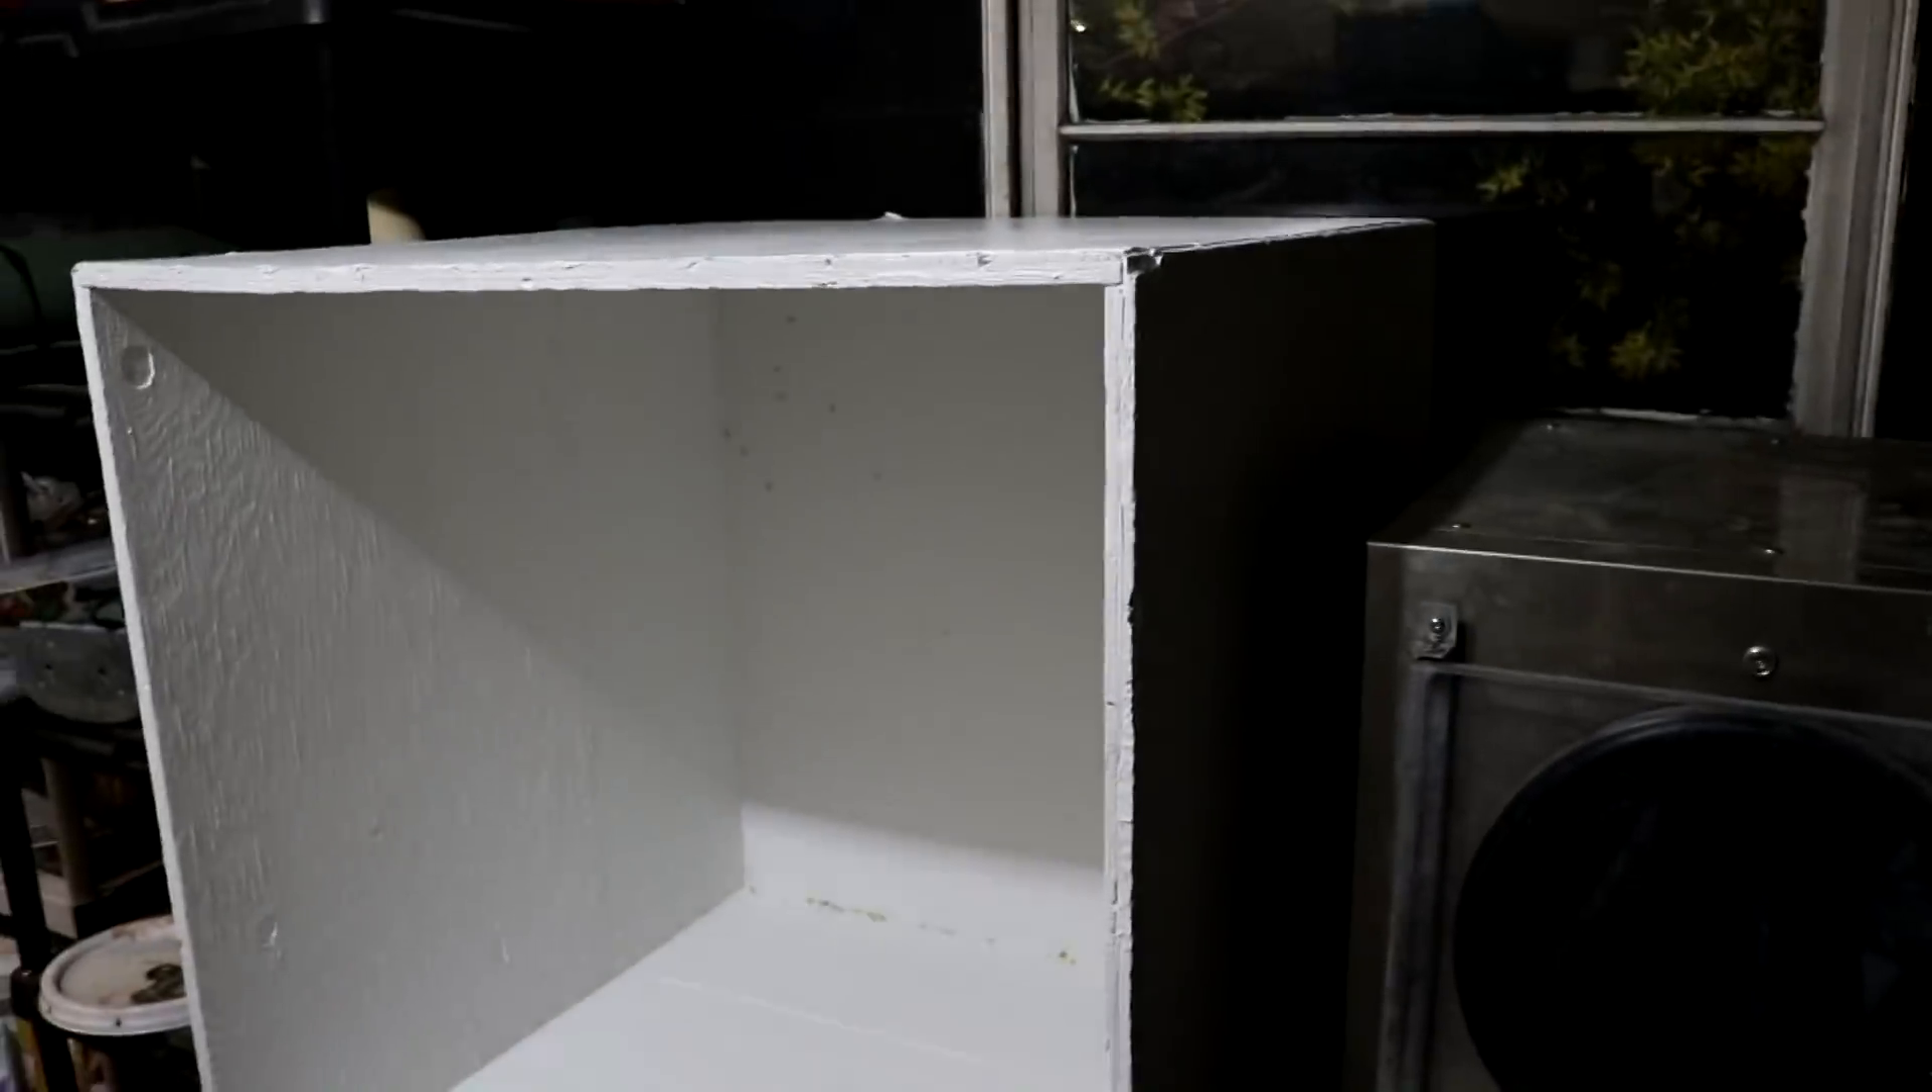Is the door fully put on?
No.